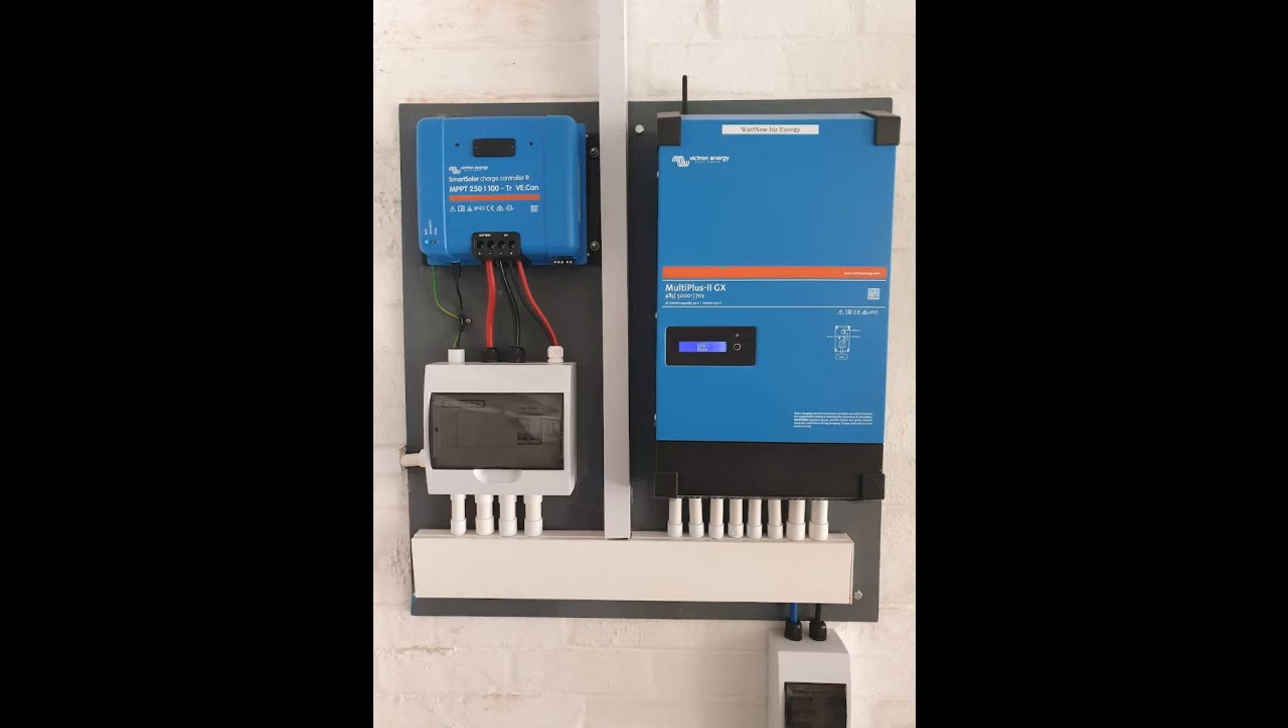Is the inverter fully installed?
Yes.